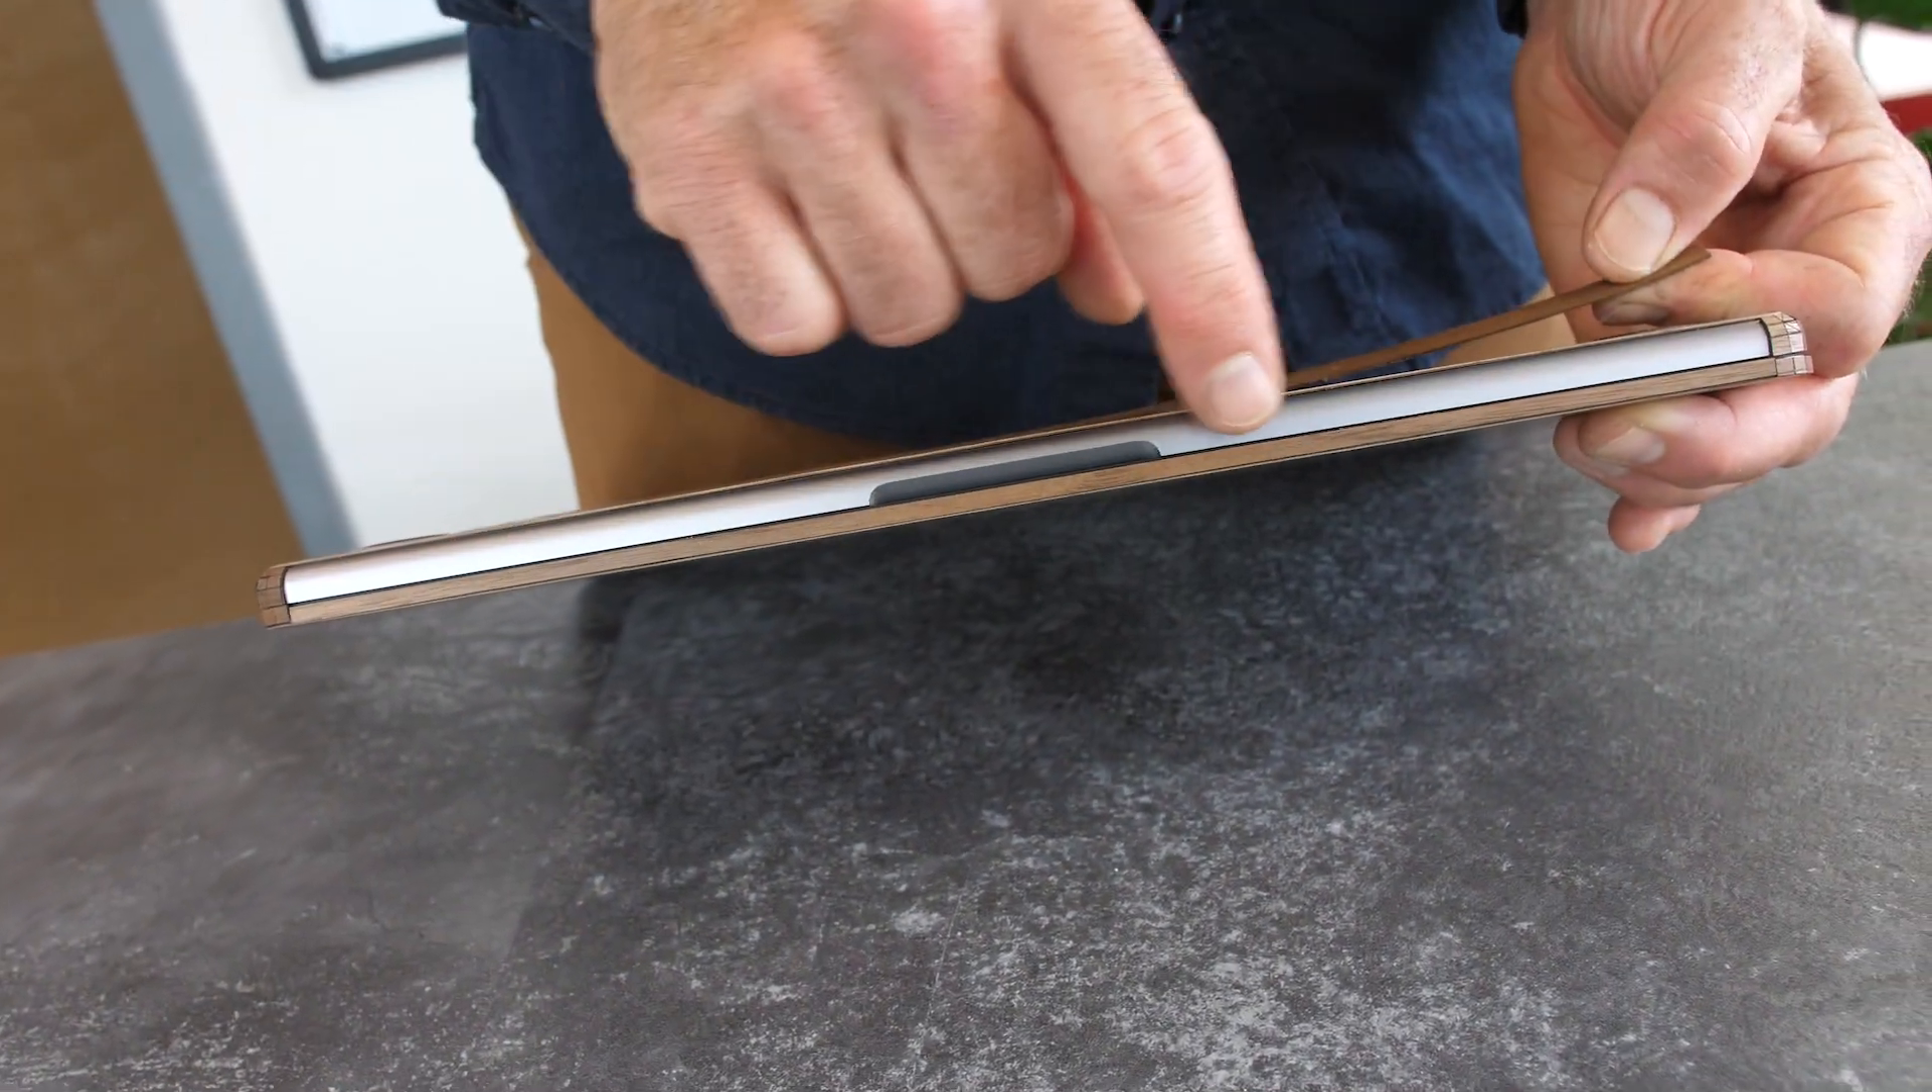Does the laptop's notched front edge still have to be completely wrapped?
Yes.